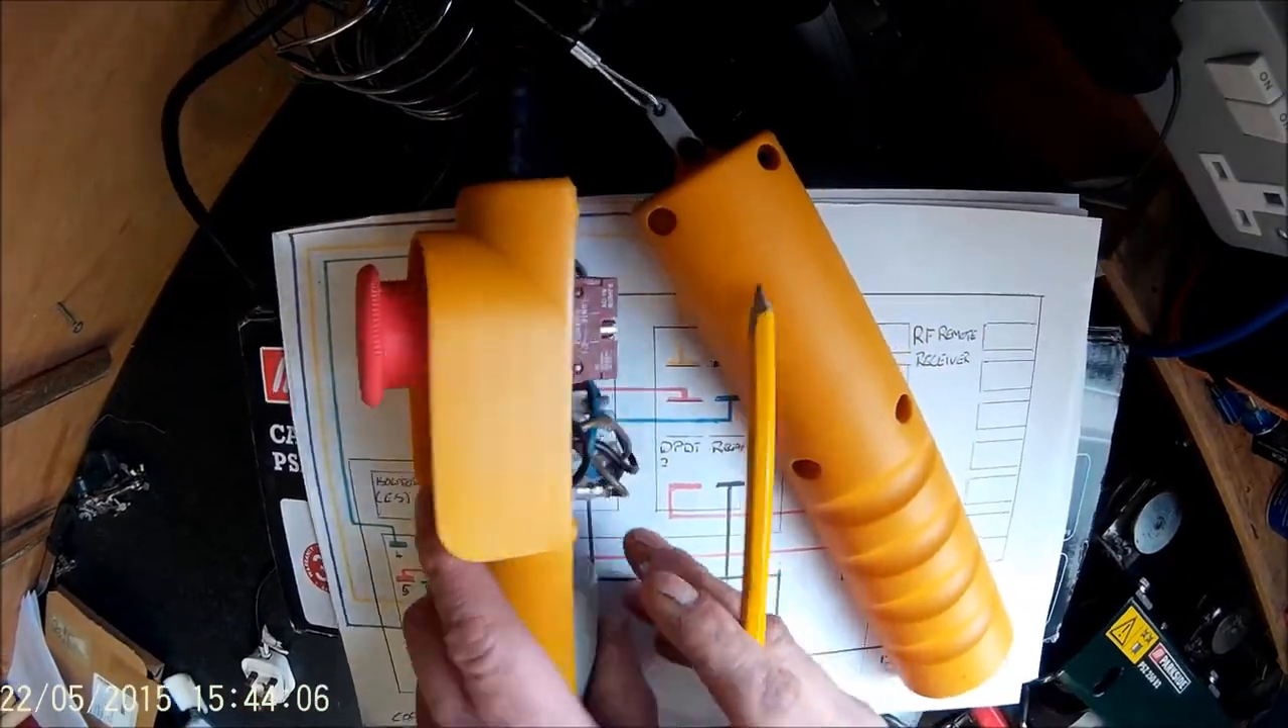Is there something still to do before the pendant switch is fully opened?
No.